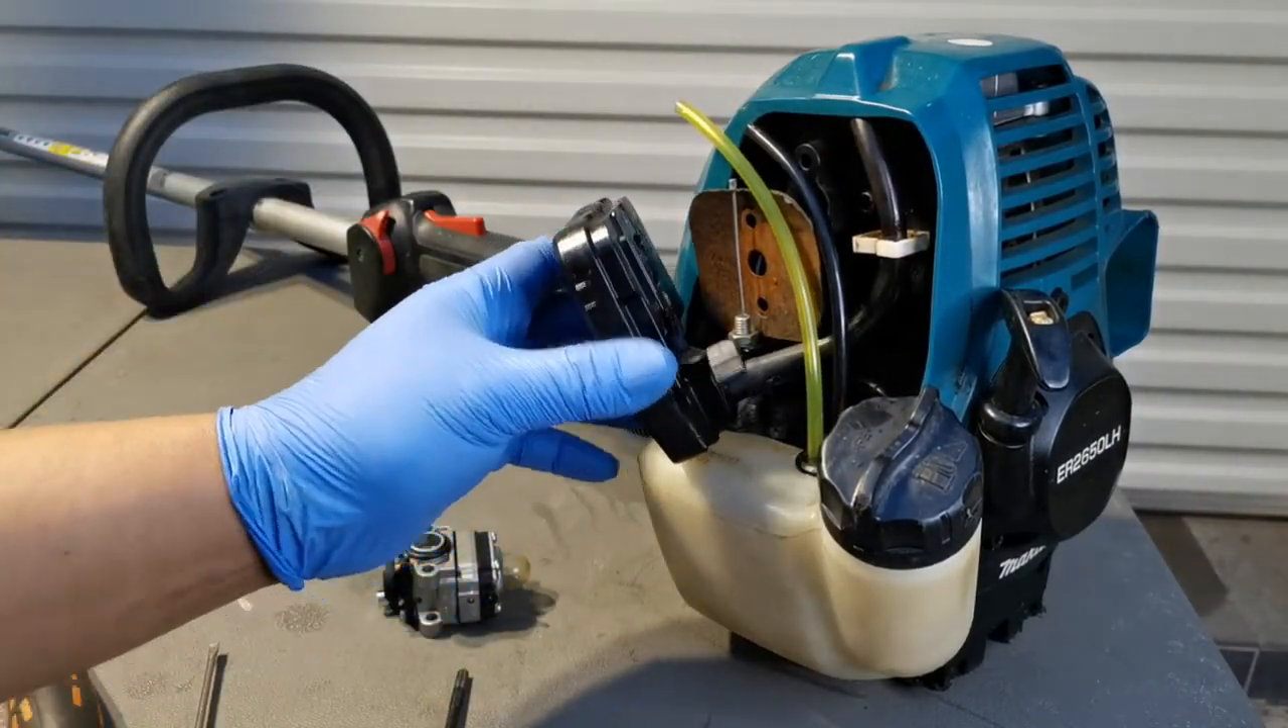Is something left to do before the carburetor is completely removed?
No.